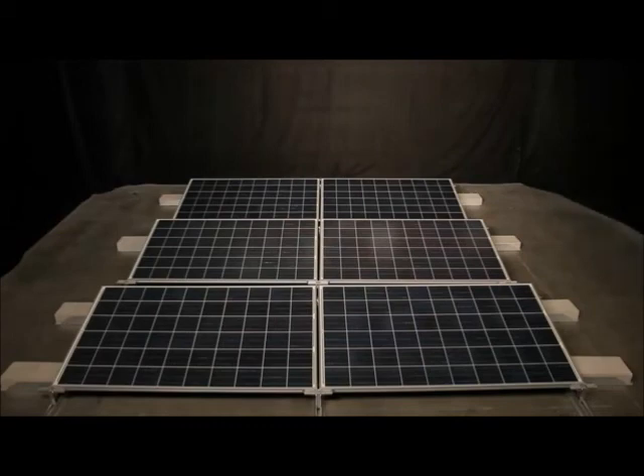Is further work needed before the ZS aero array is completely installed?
No.